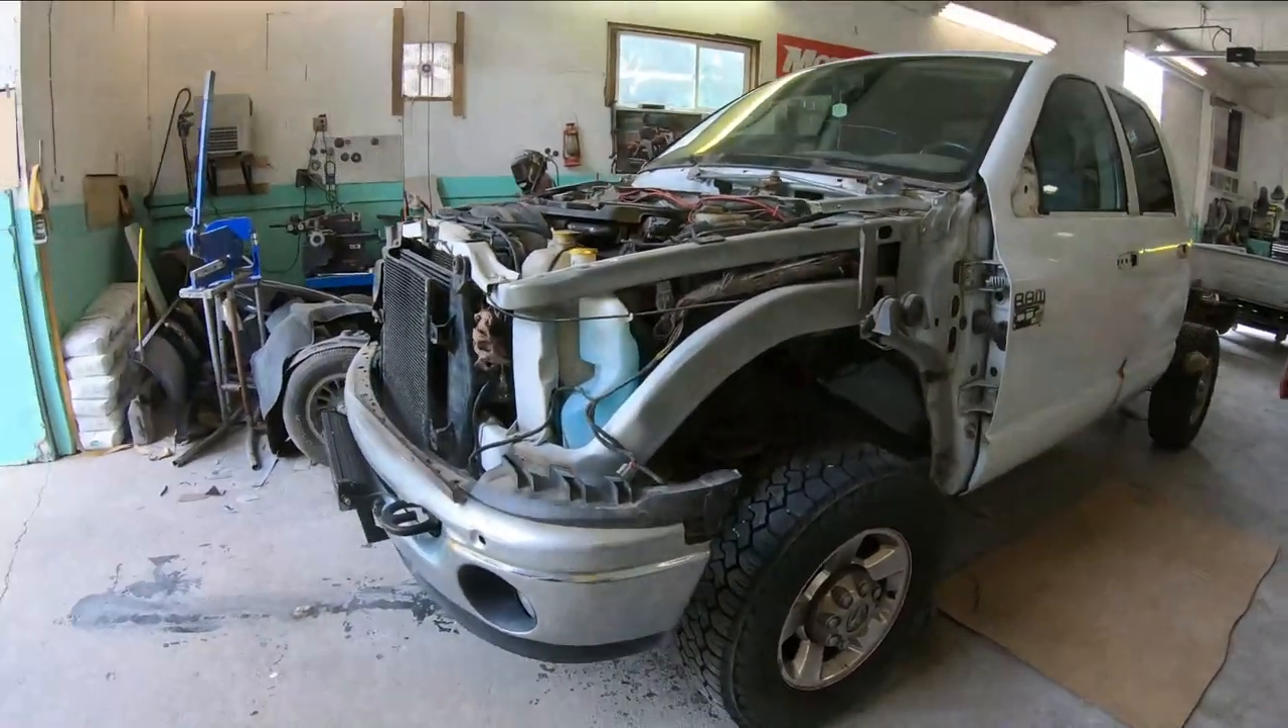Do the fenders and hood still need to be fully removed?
No.